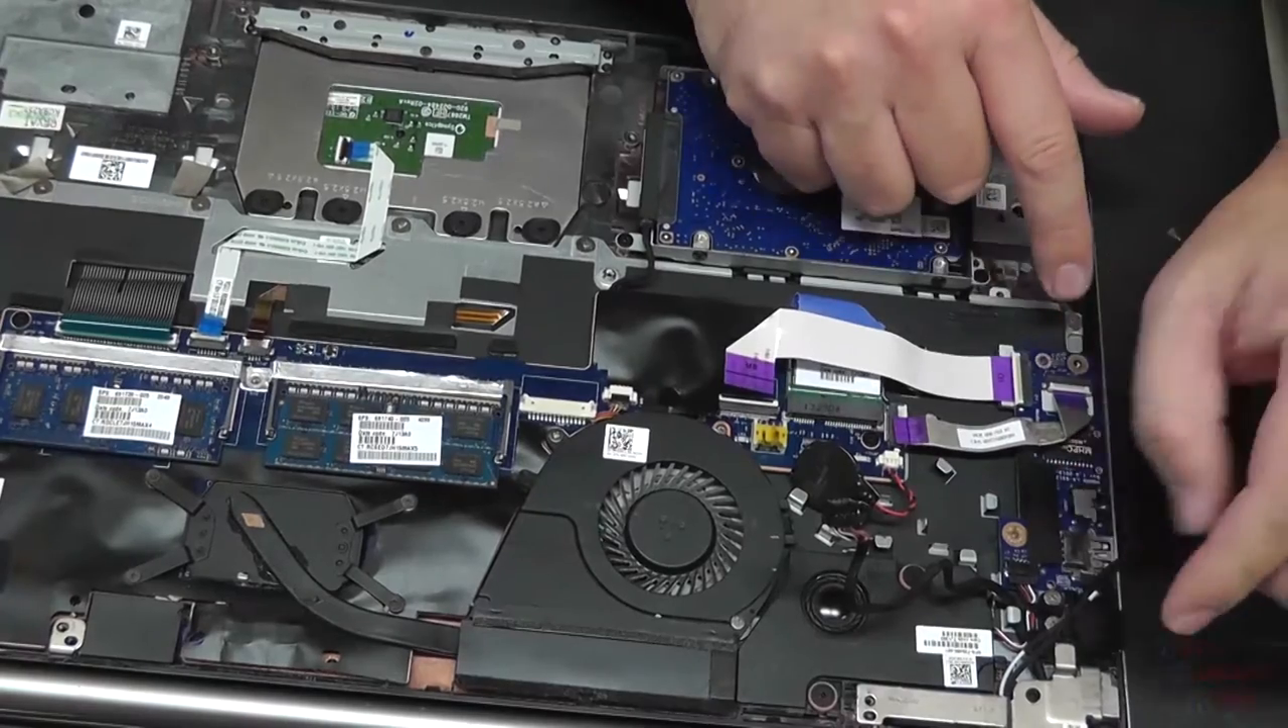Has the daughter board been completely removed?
No.